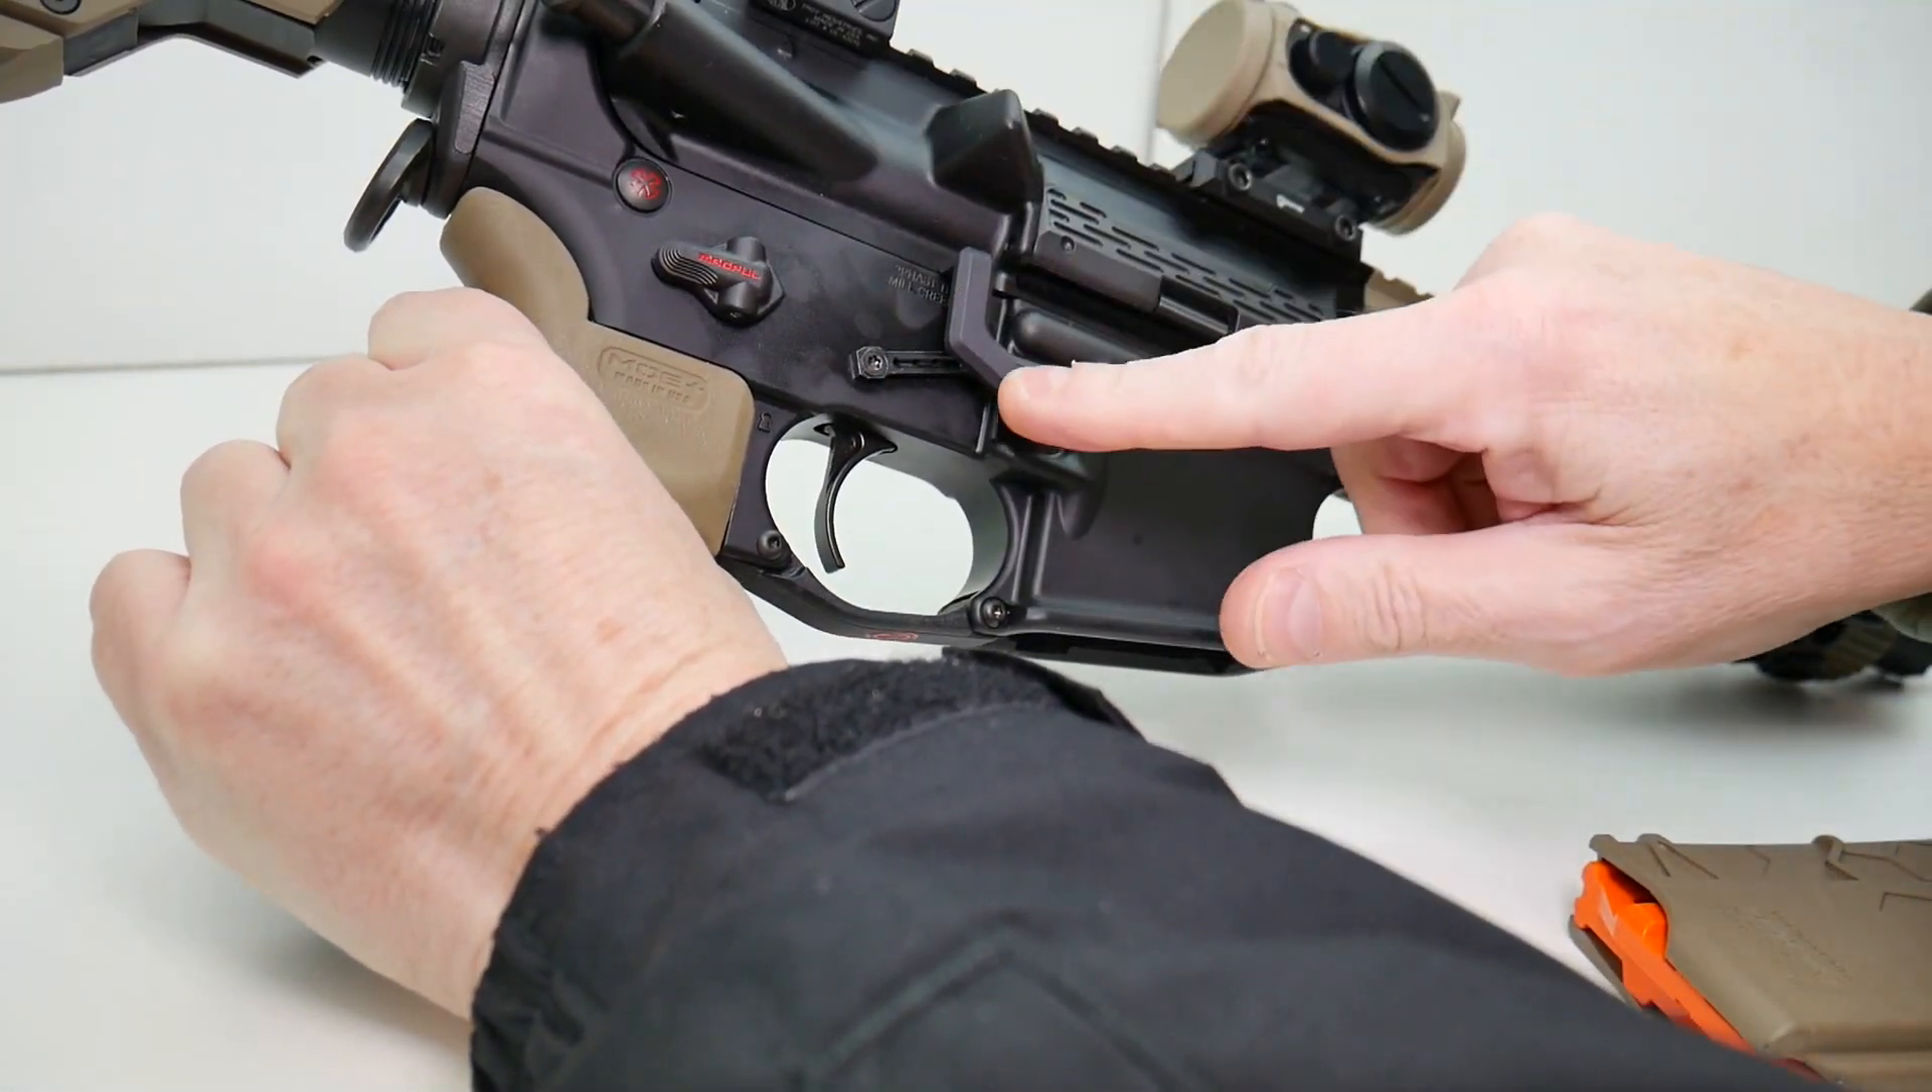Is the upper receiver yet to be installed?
No.